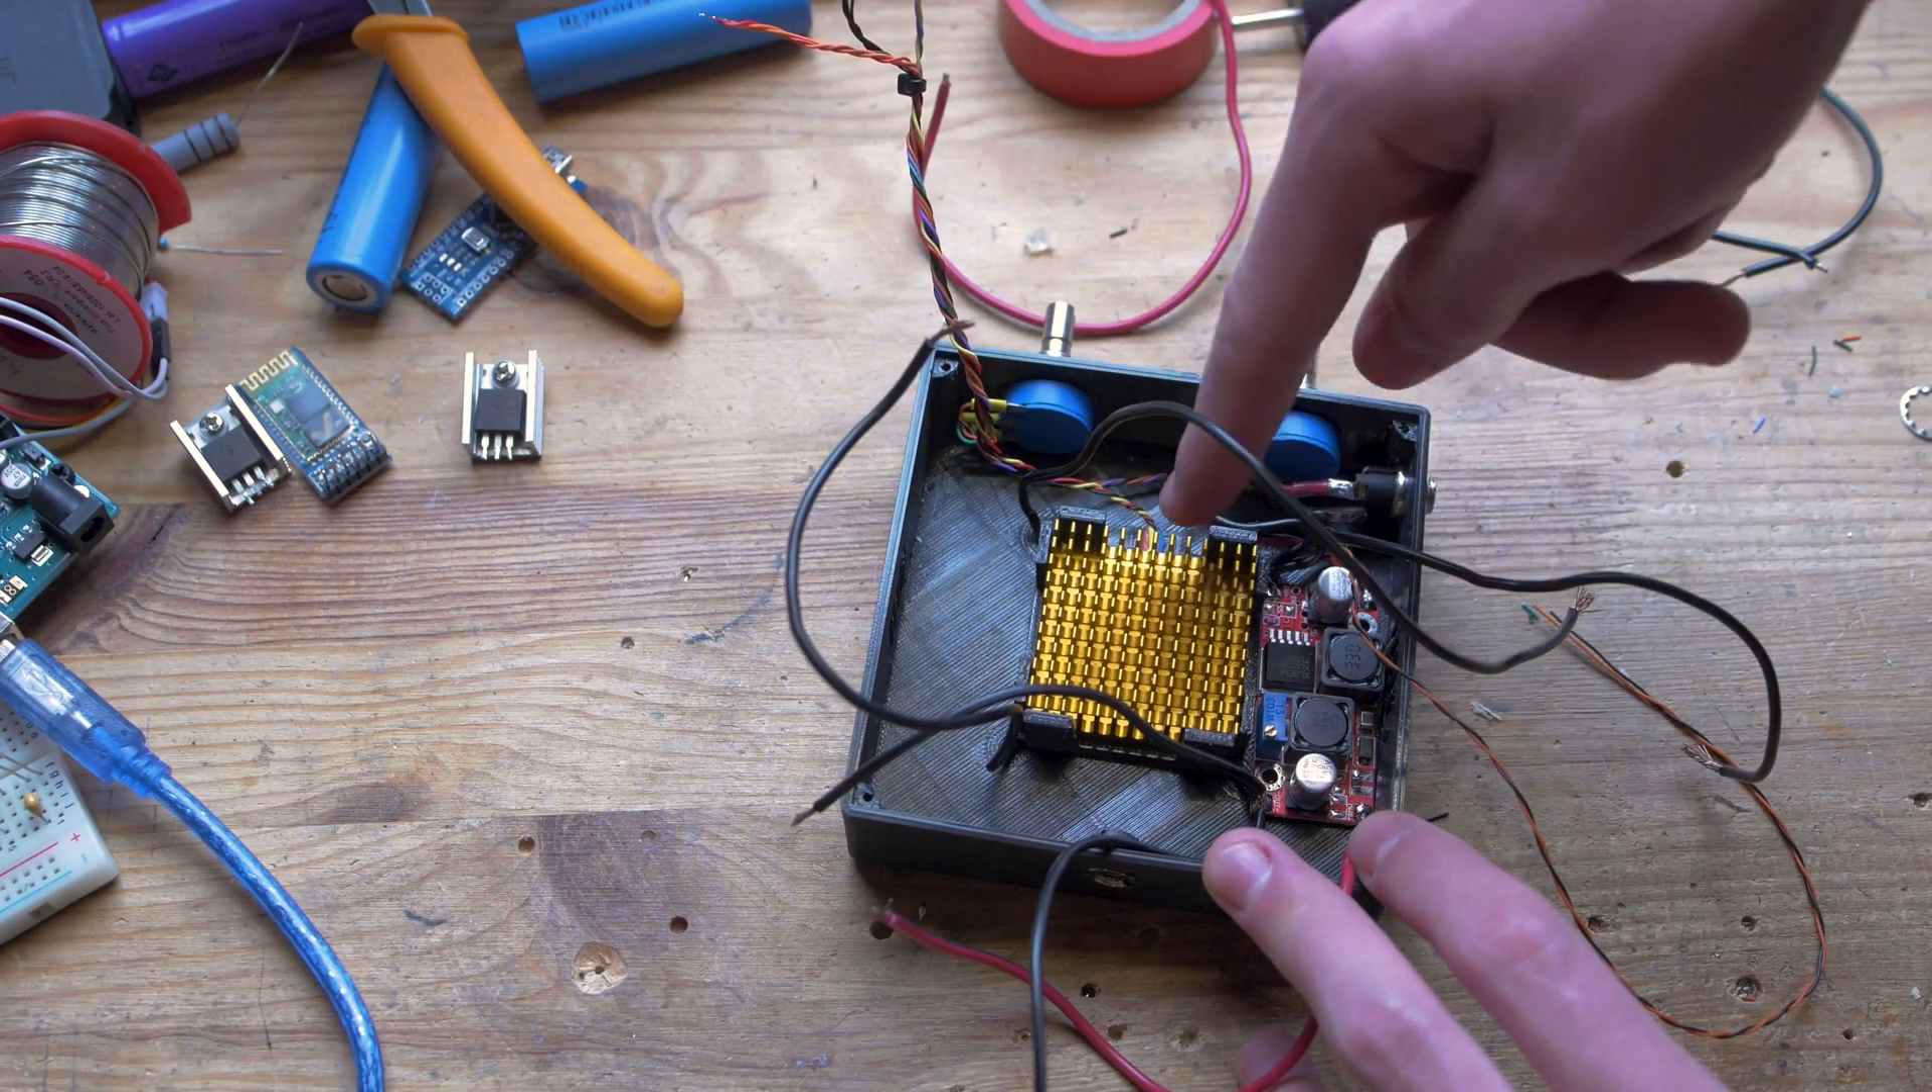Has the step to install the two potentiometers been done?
Yes.